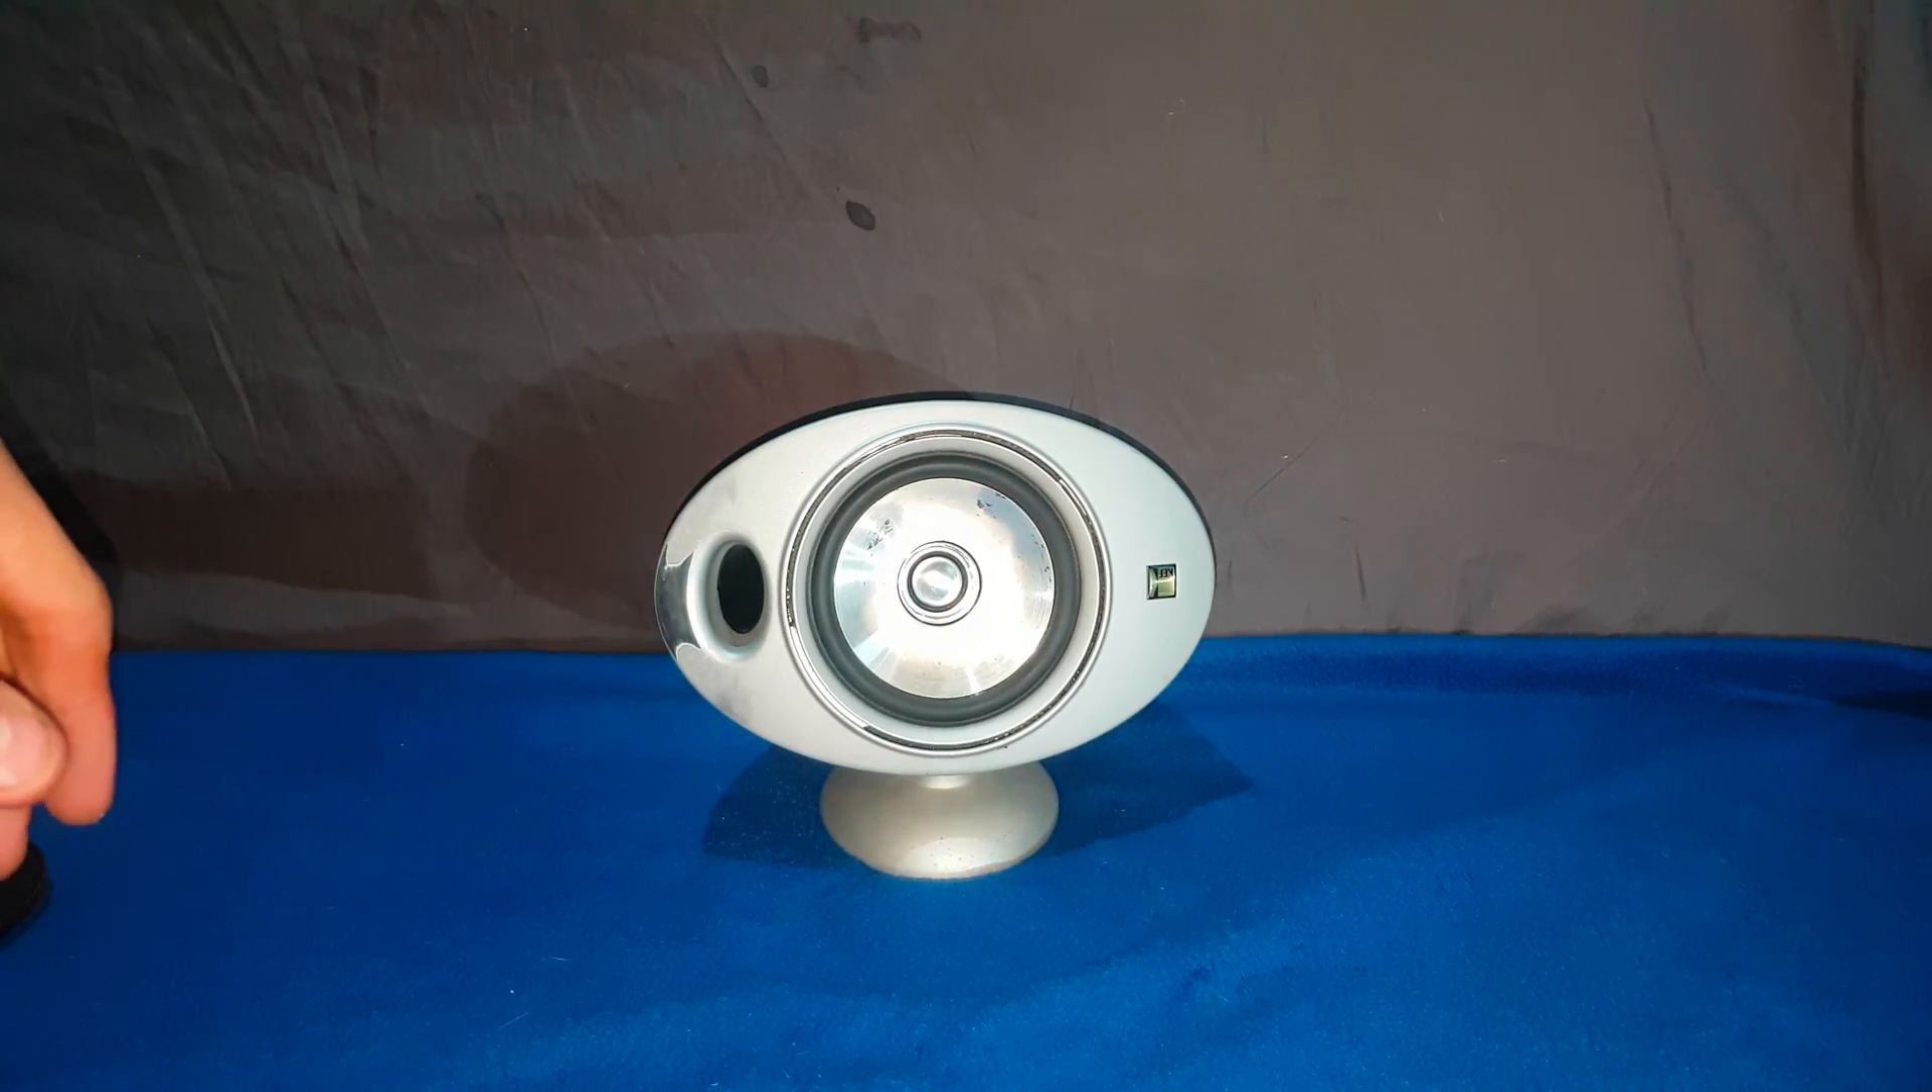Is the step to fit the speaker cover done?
No.